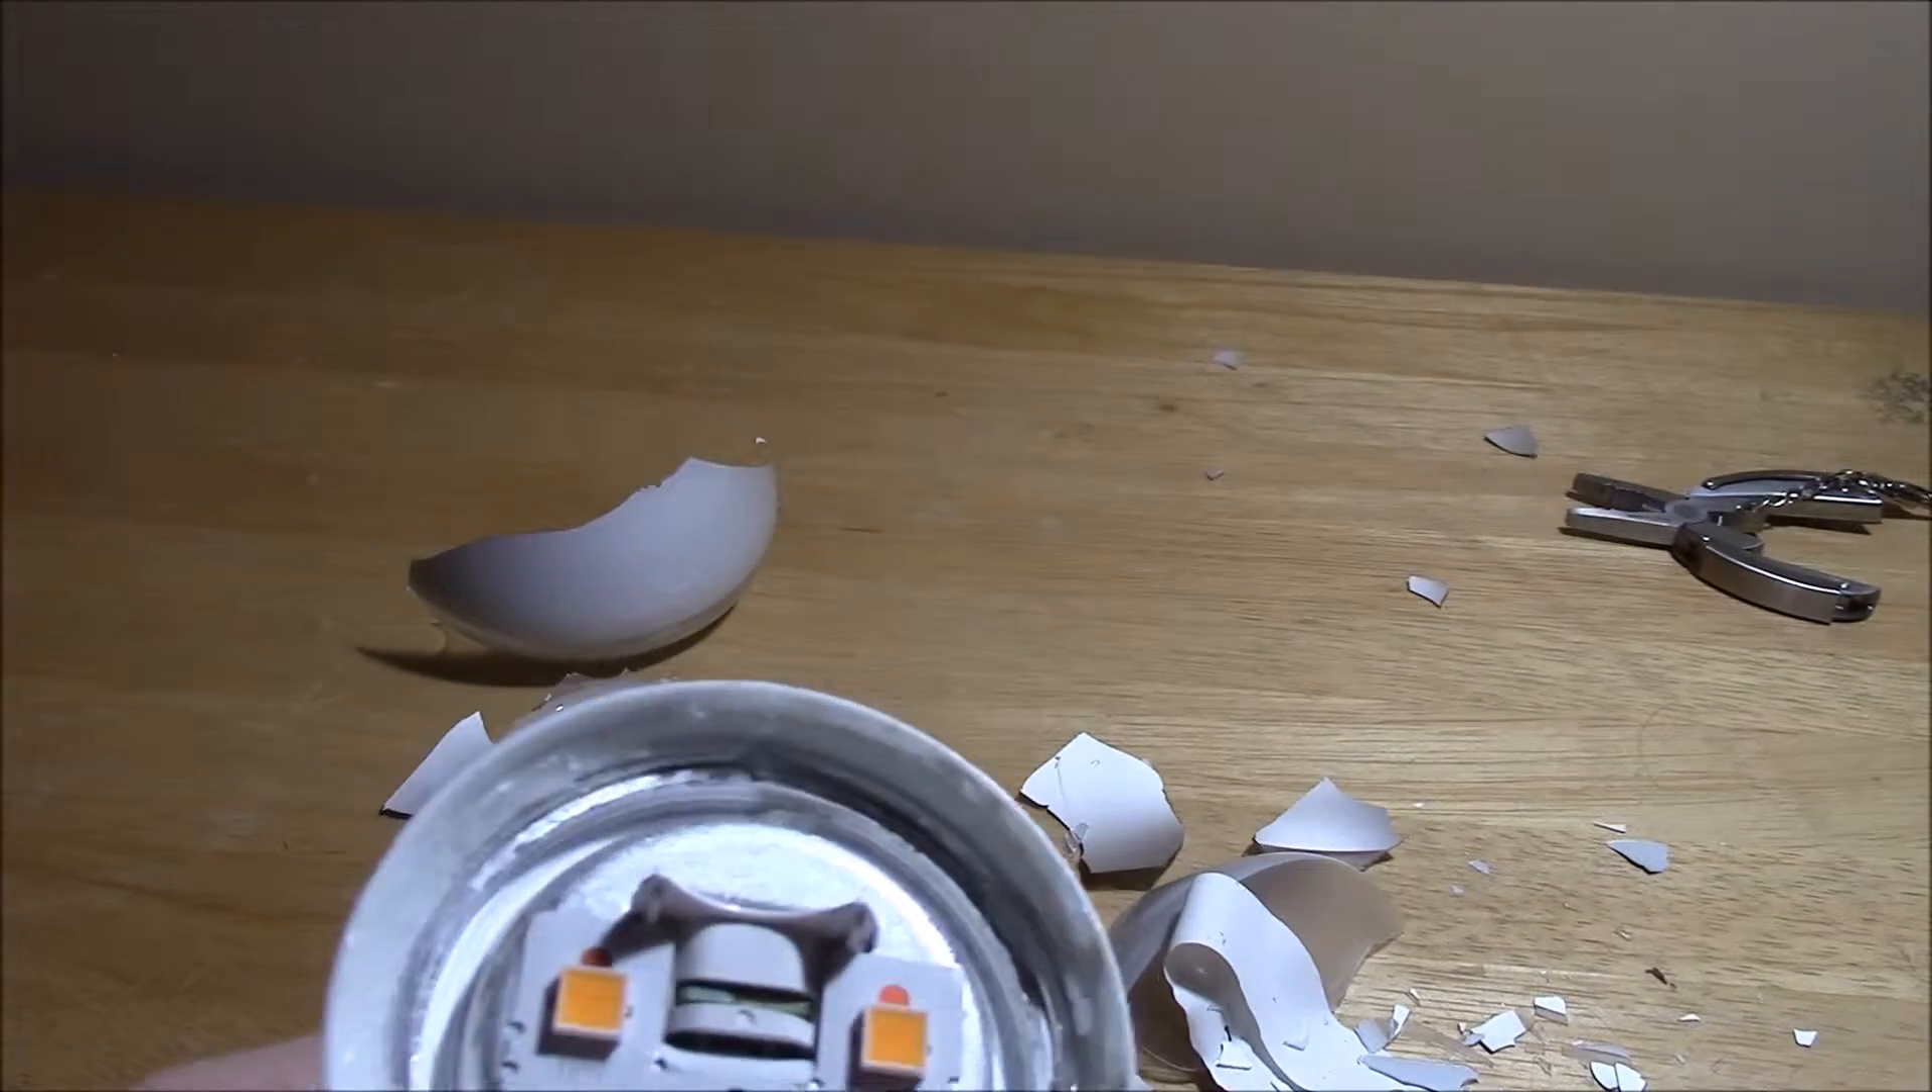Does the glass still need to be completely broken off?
No.